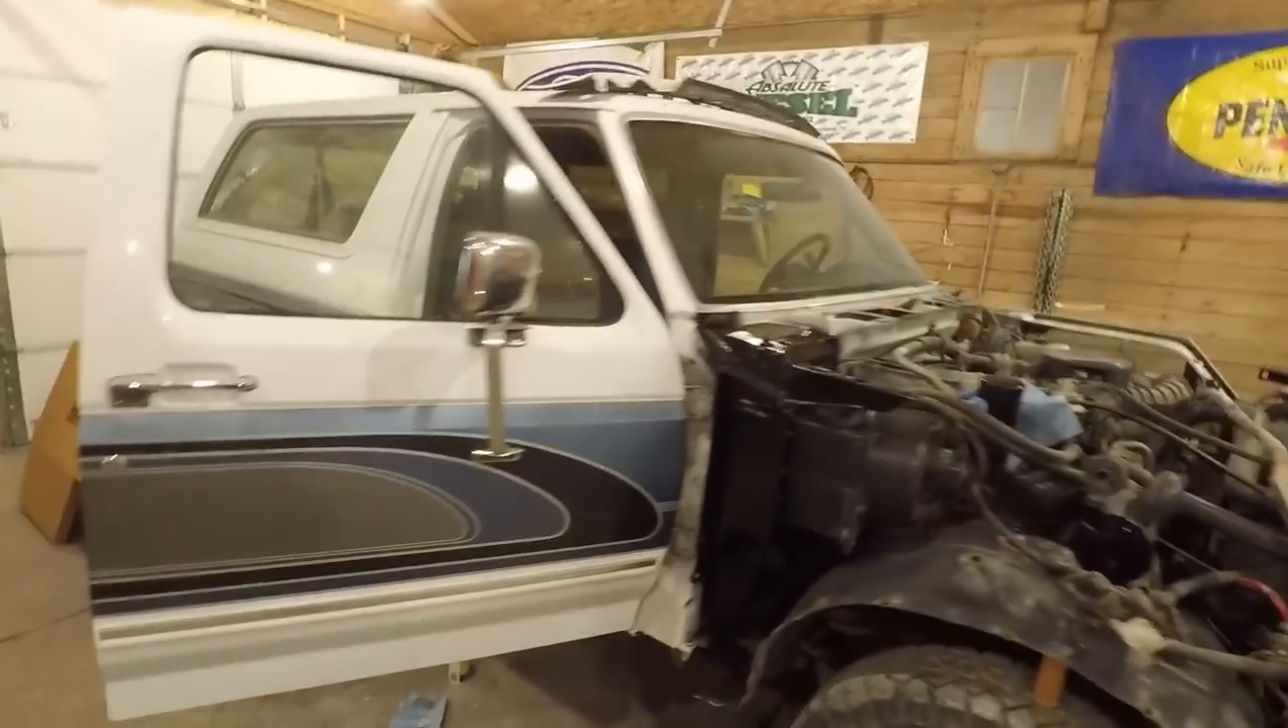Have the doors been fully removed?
No.